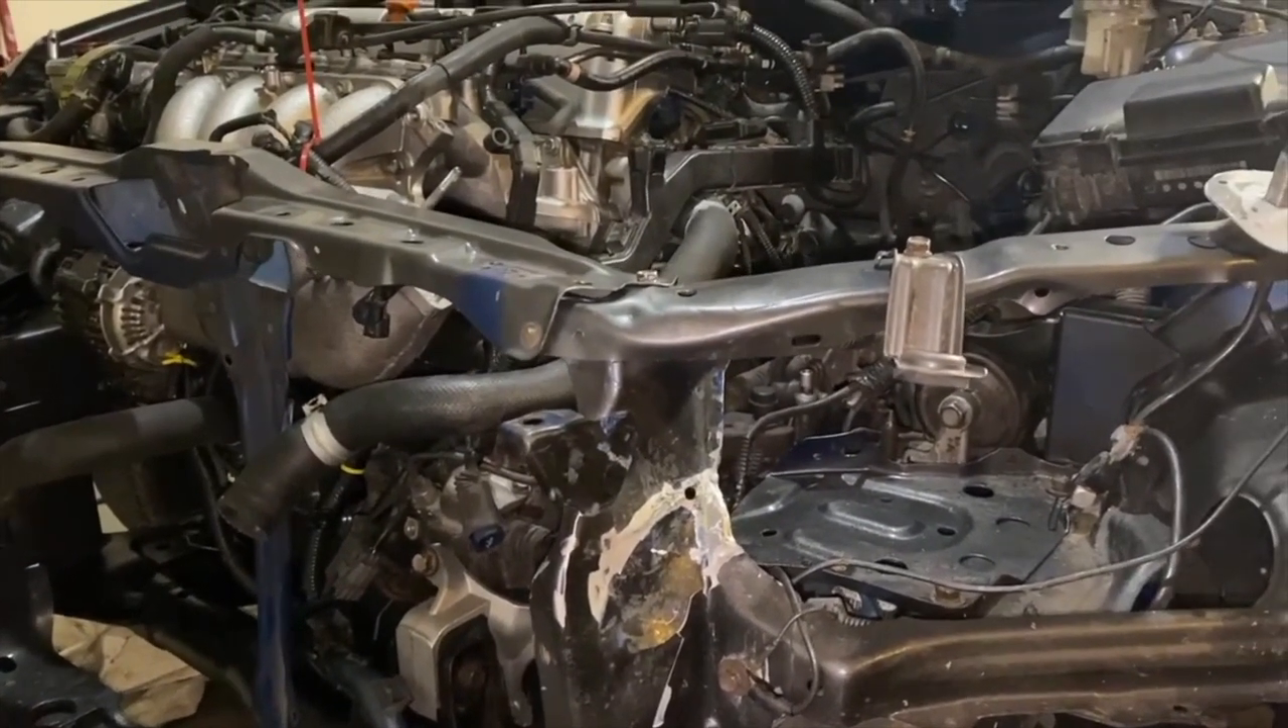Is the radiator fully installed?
No.